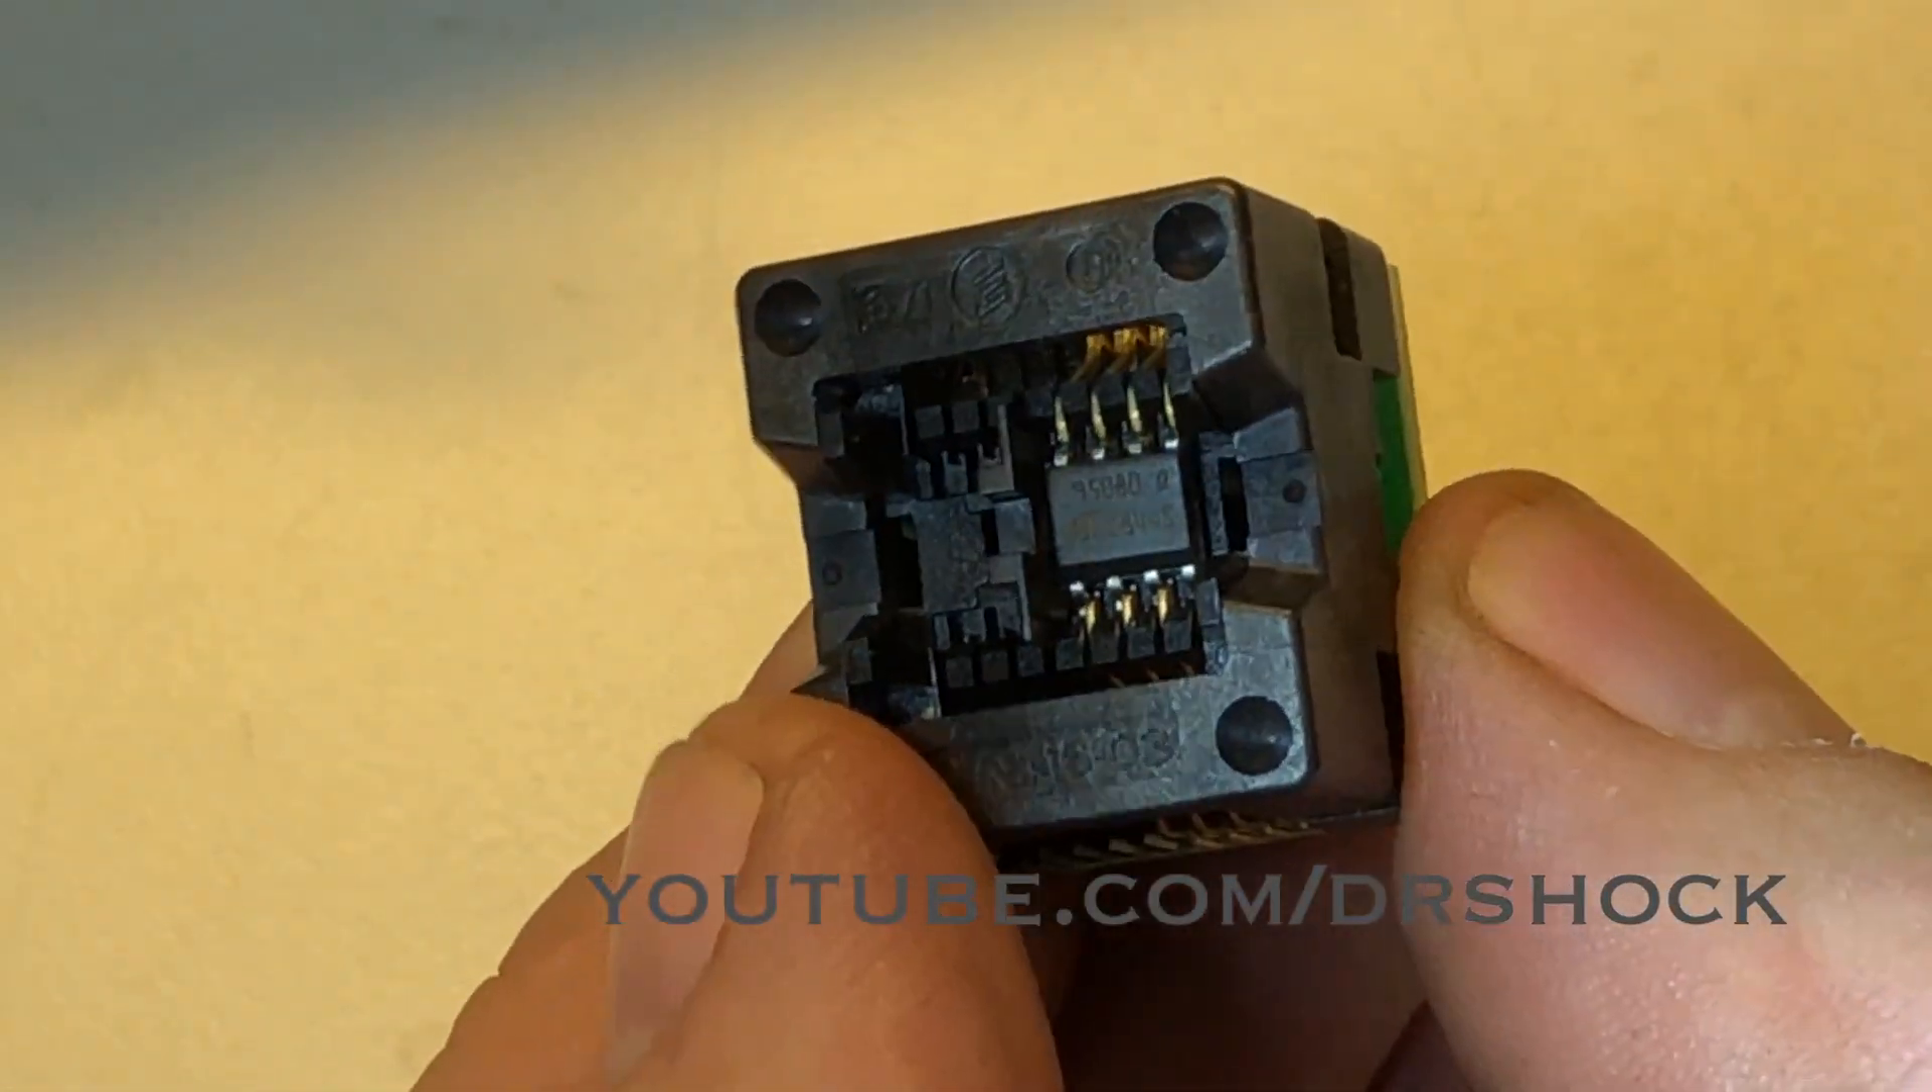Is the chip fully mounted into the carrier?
Yes.